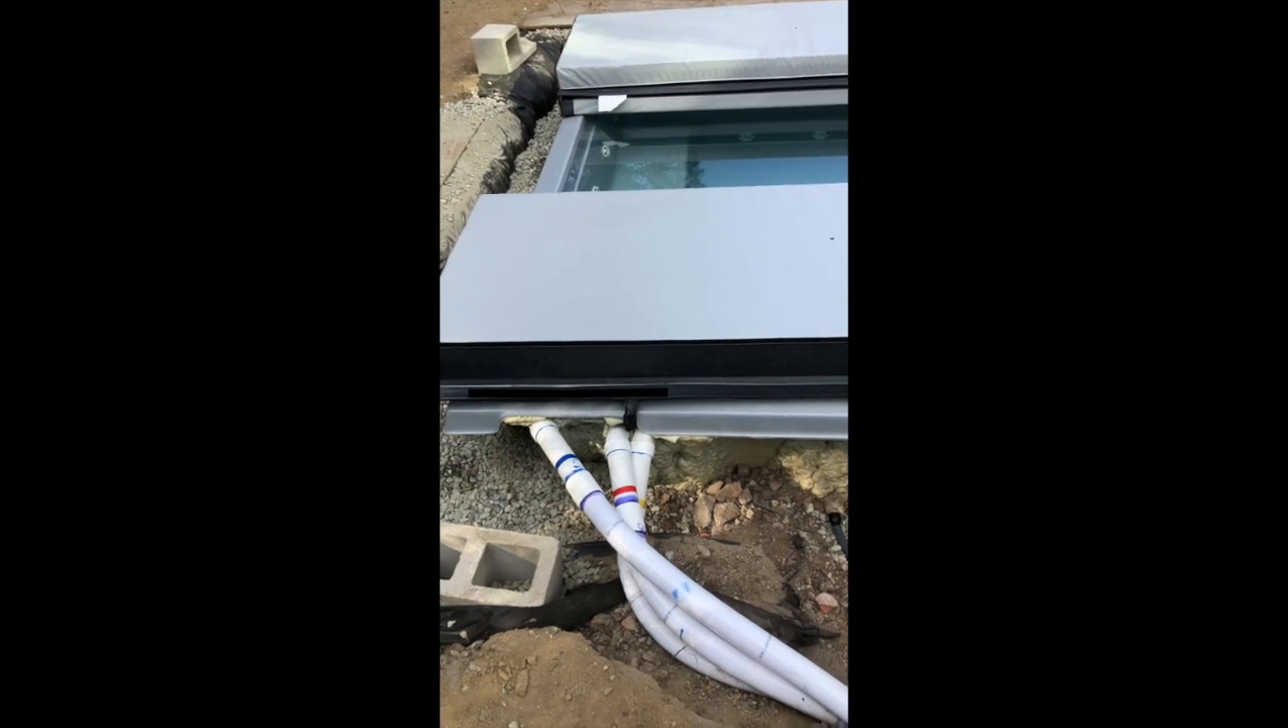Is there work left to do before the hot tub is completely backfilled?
Yes.